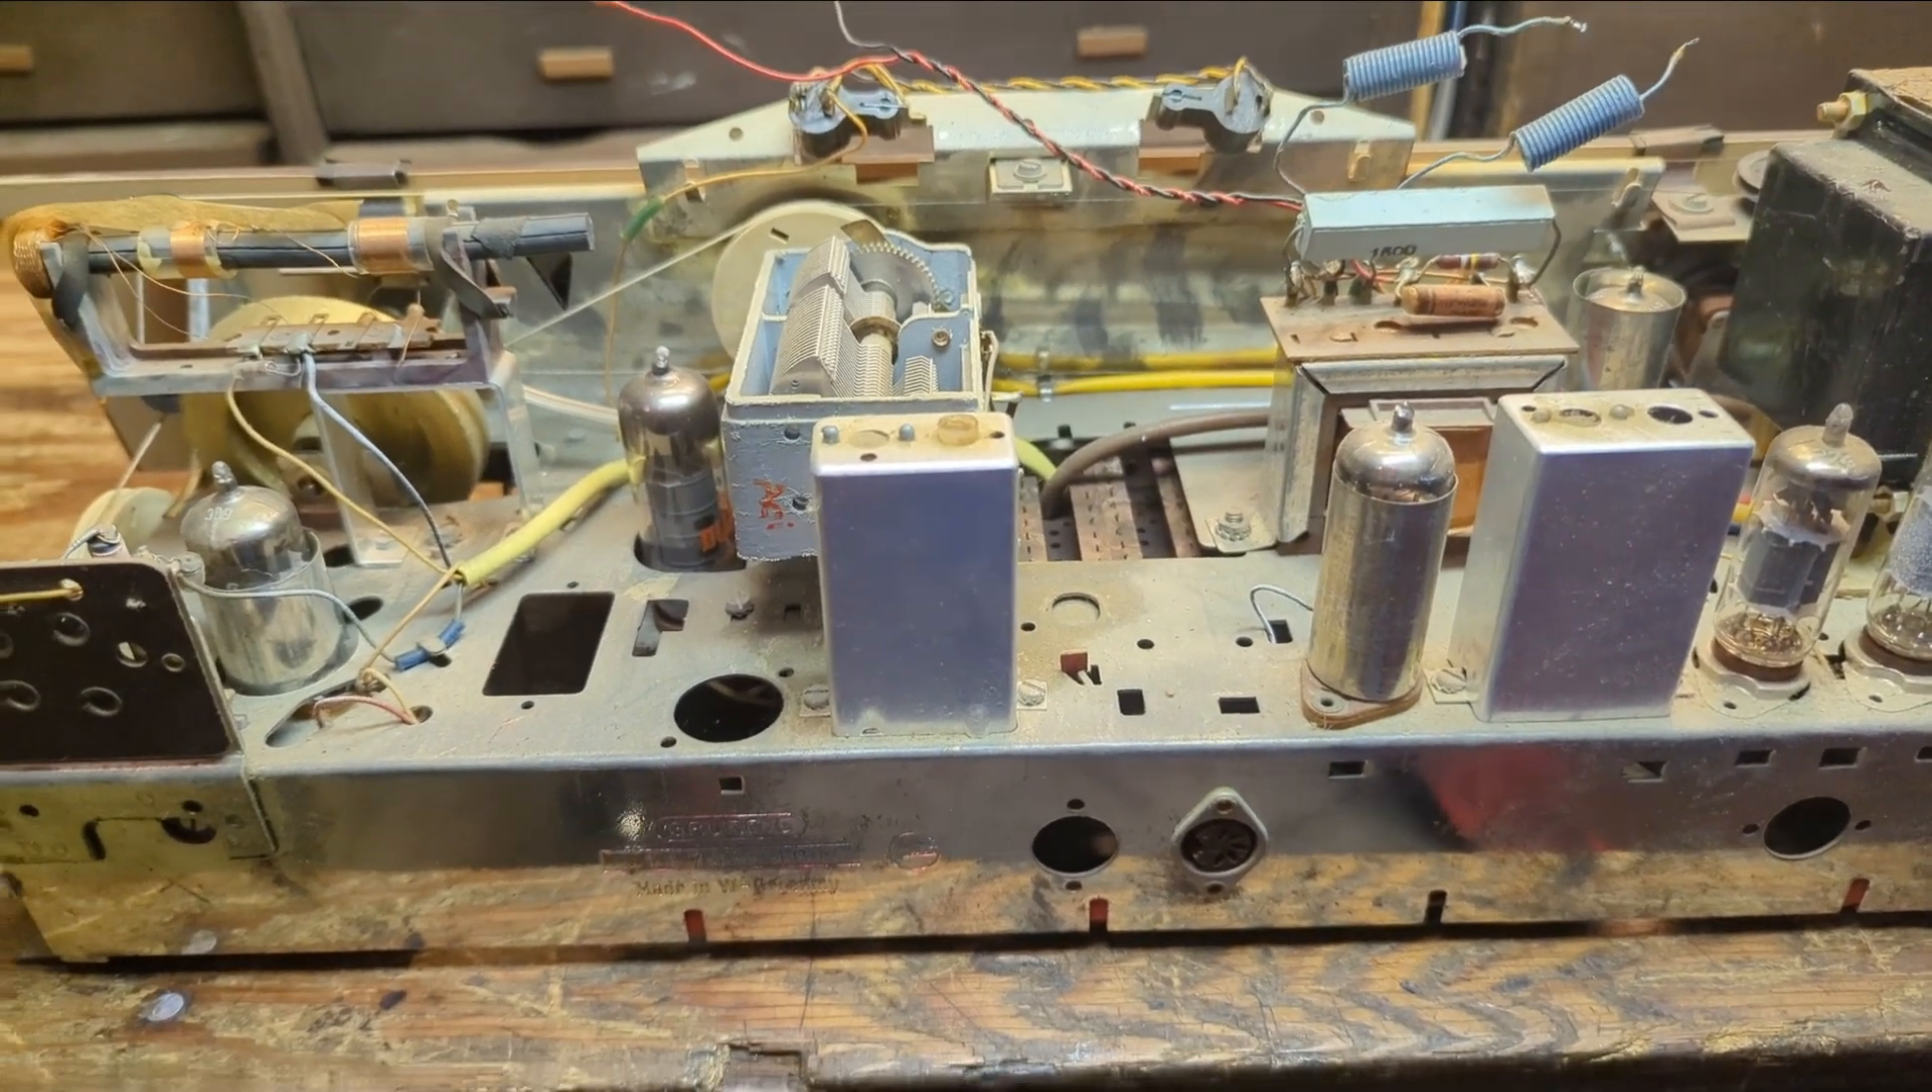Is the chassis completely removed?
Yes.